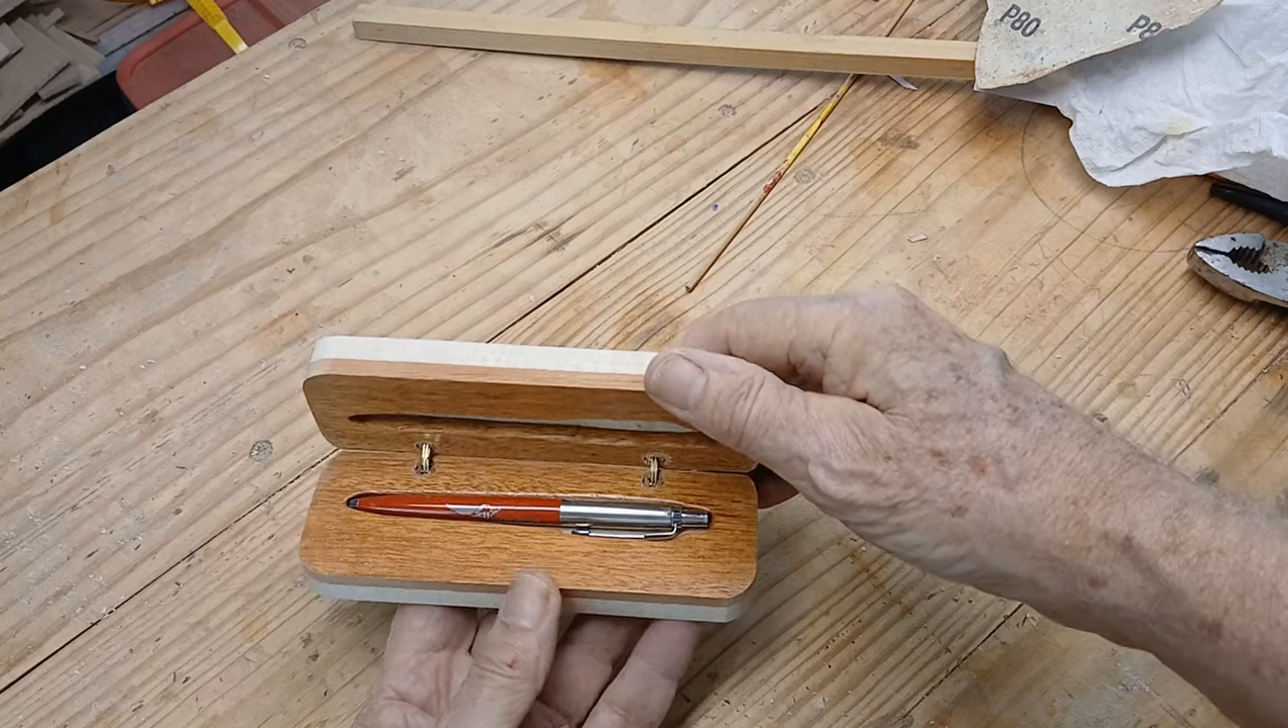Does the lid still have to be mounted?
No.